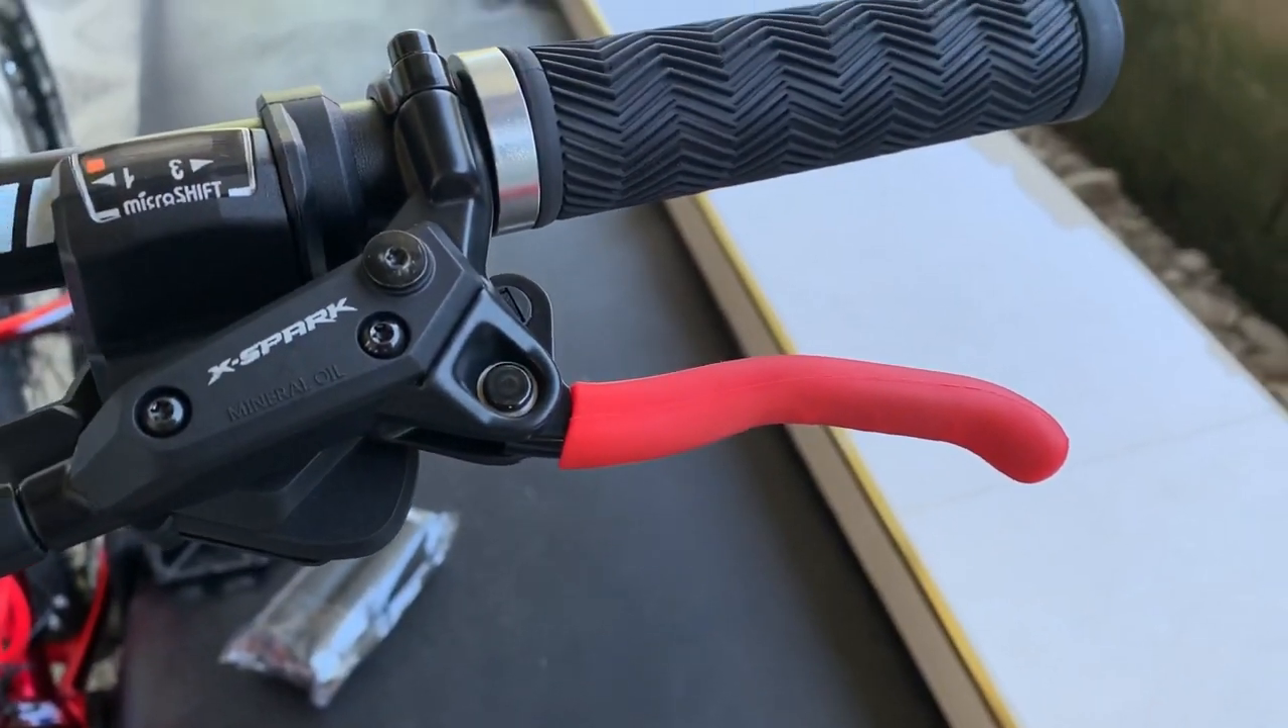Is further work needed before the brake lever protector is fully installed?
No.